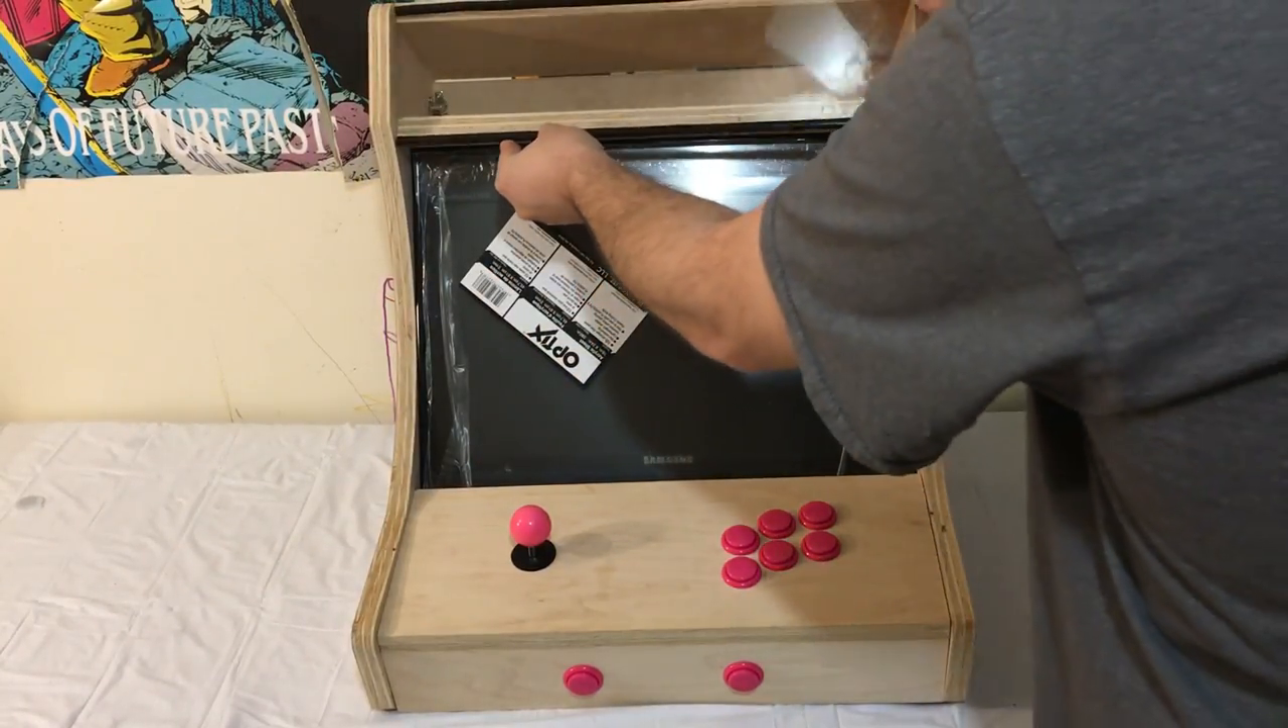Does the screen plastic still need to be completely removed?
Yes.